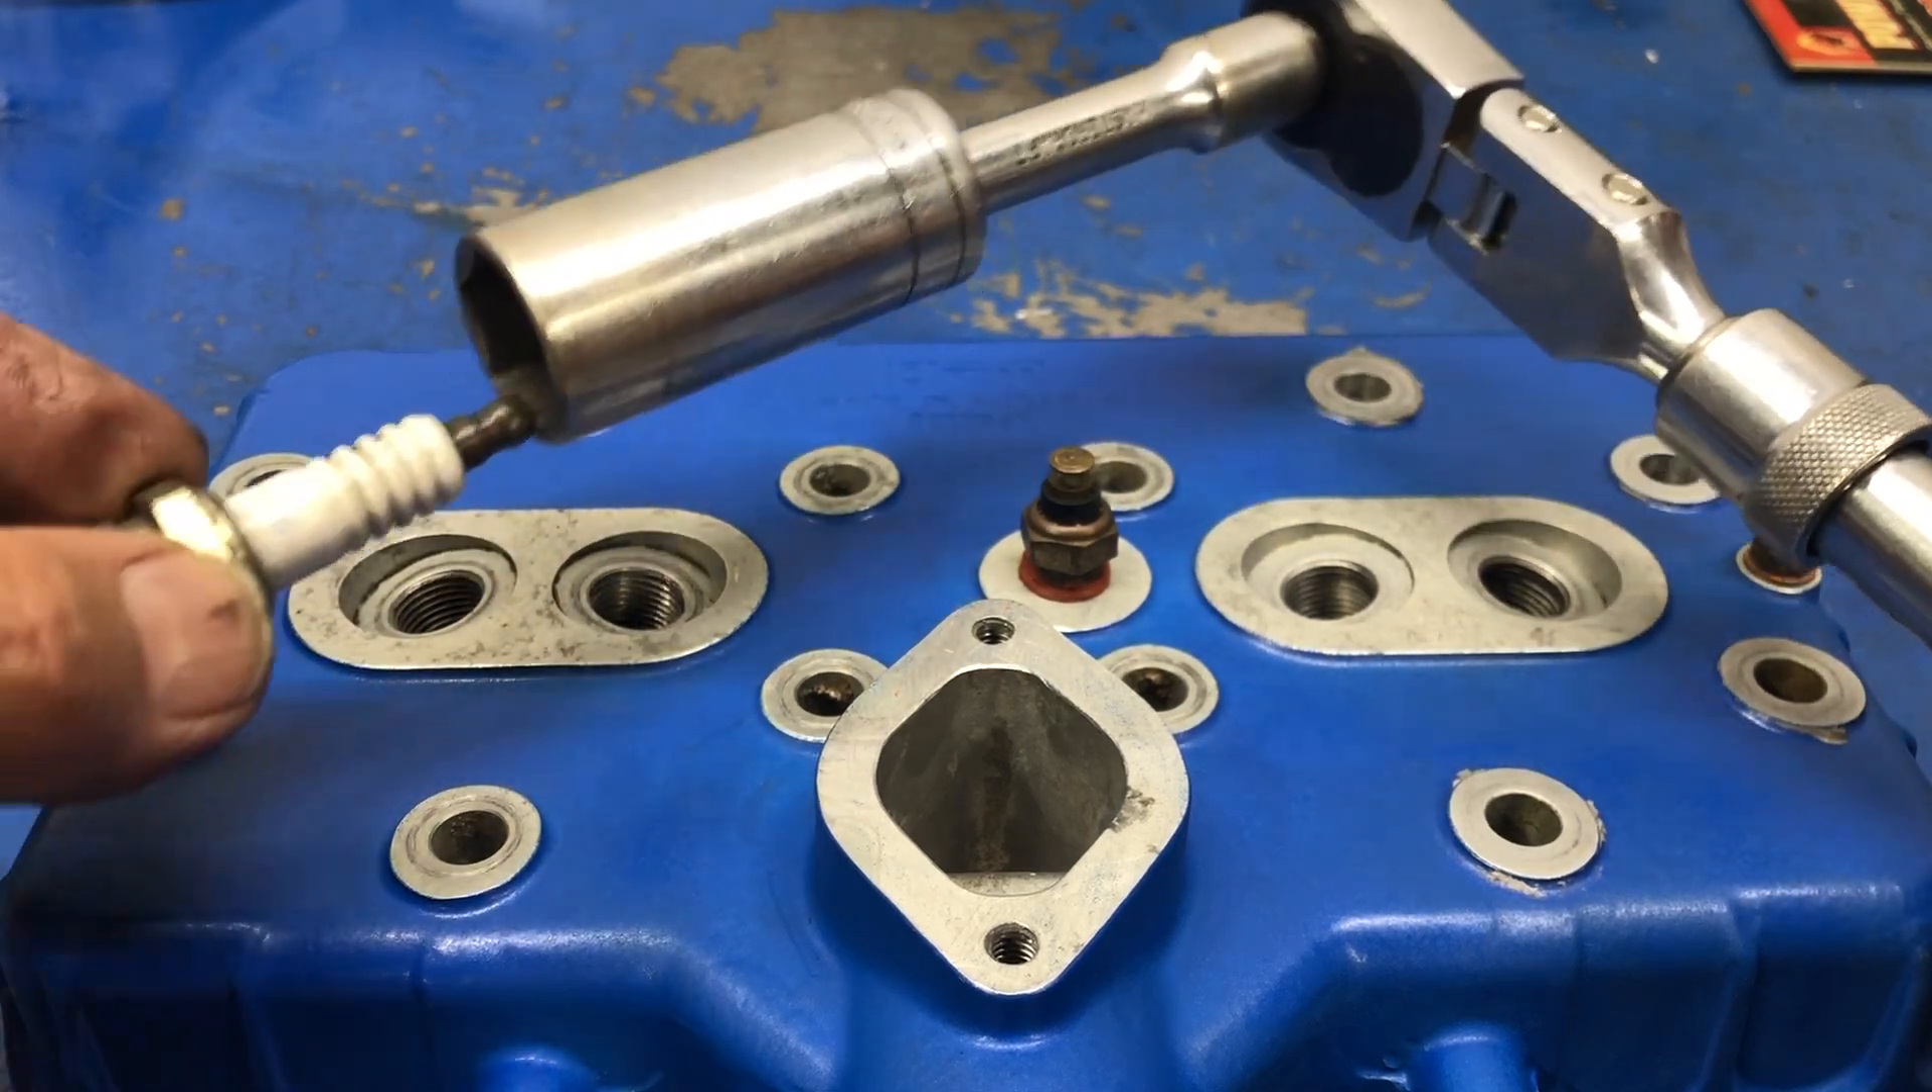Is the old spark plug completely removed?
Yes.